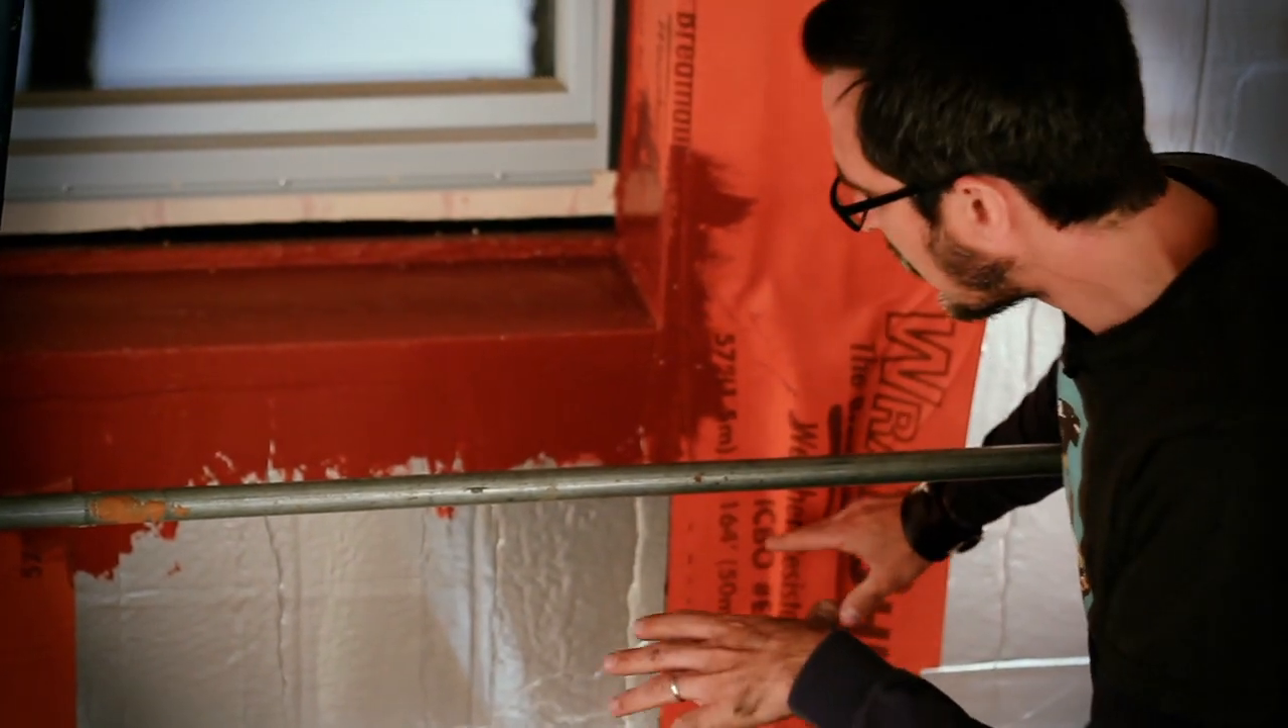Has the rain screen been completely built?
No.